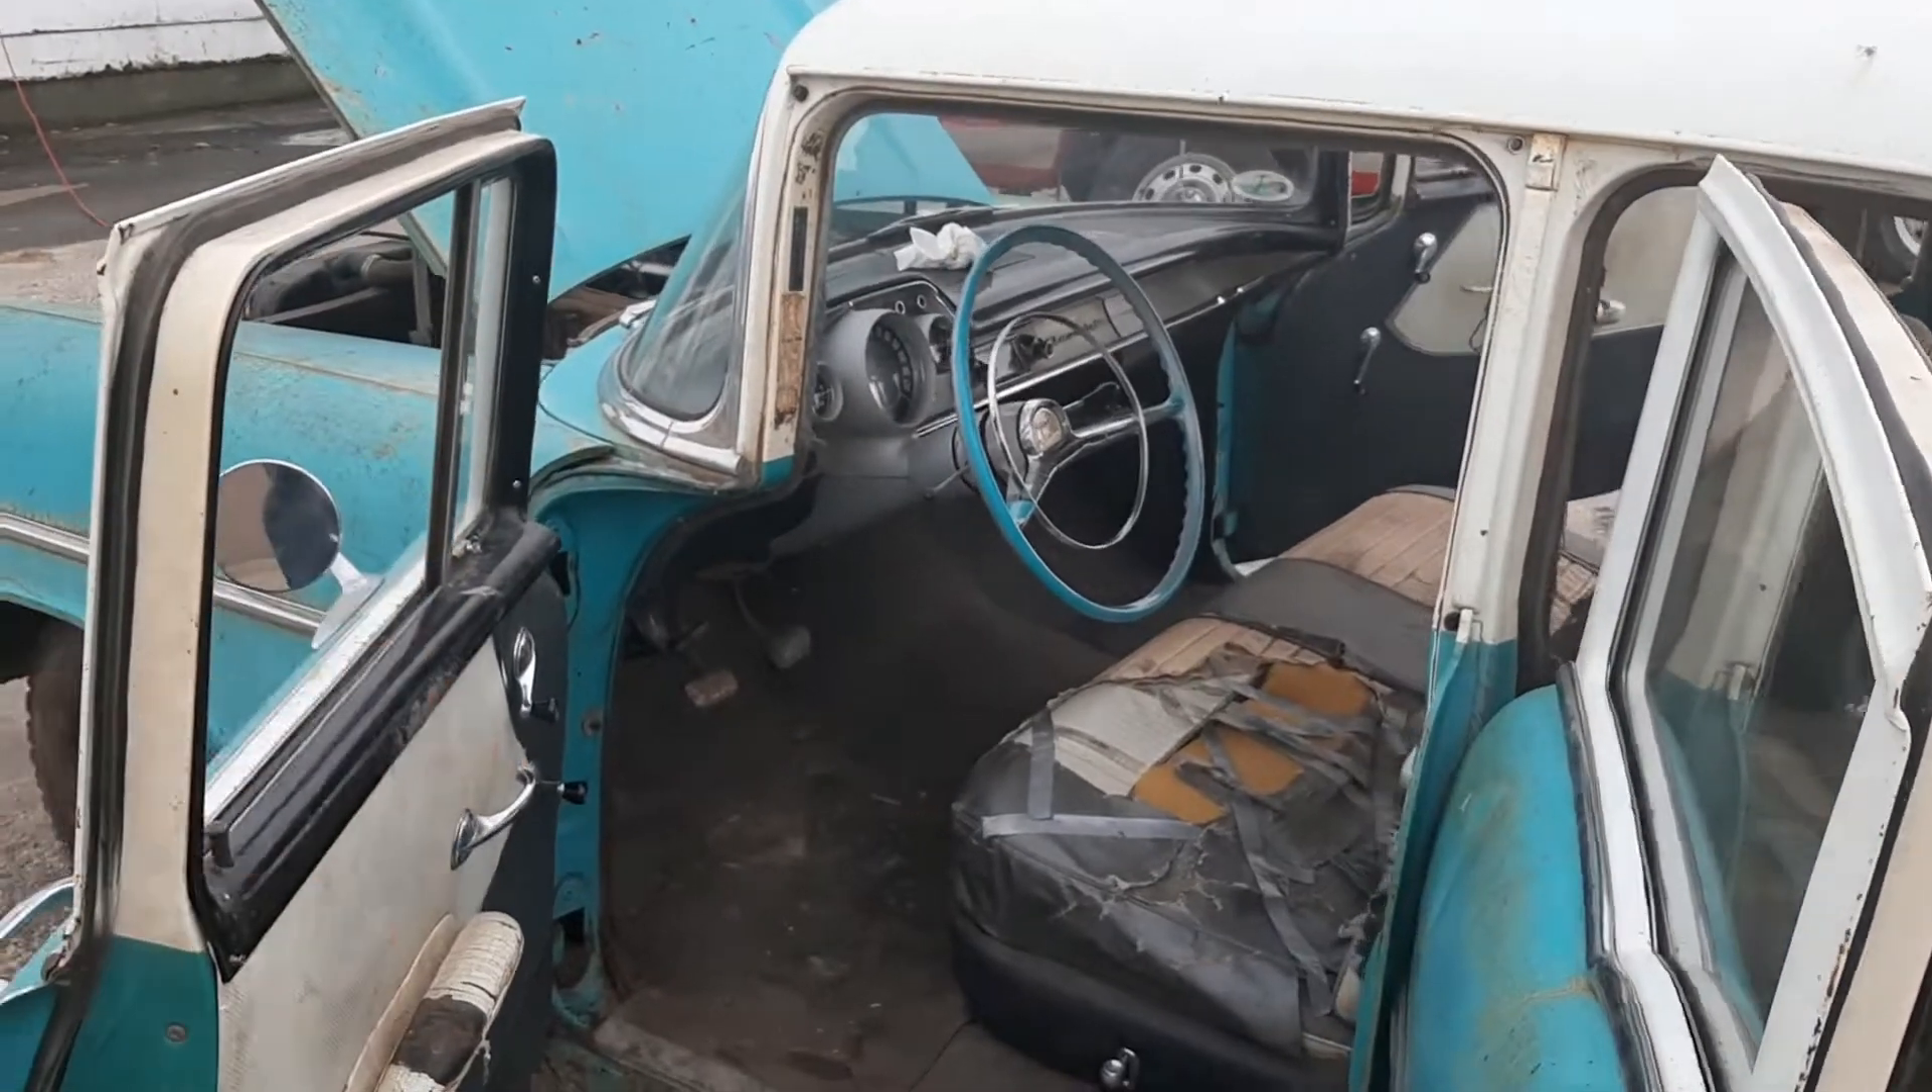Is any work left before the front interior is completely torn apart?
Yes.